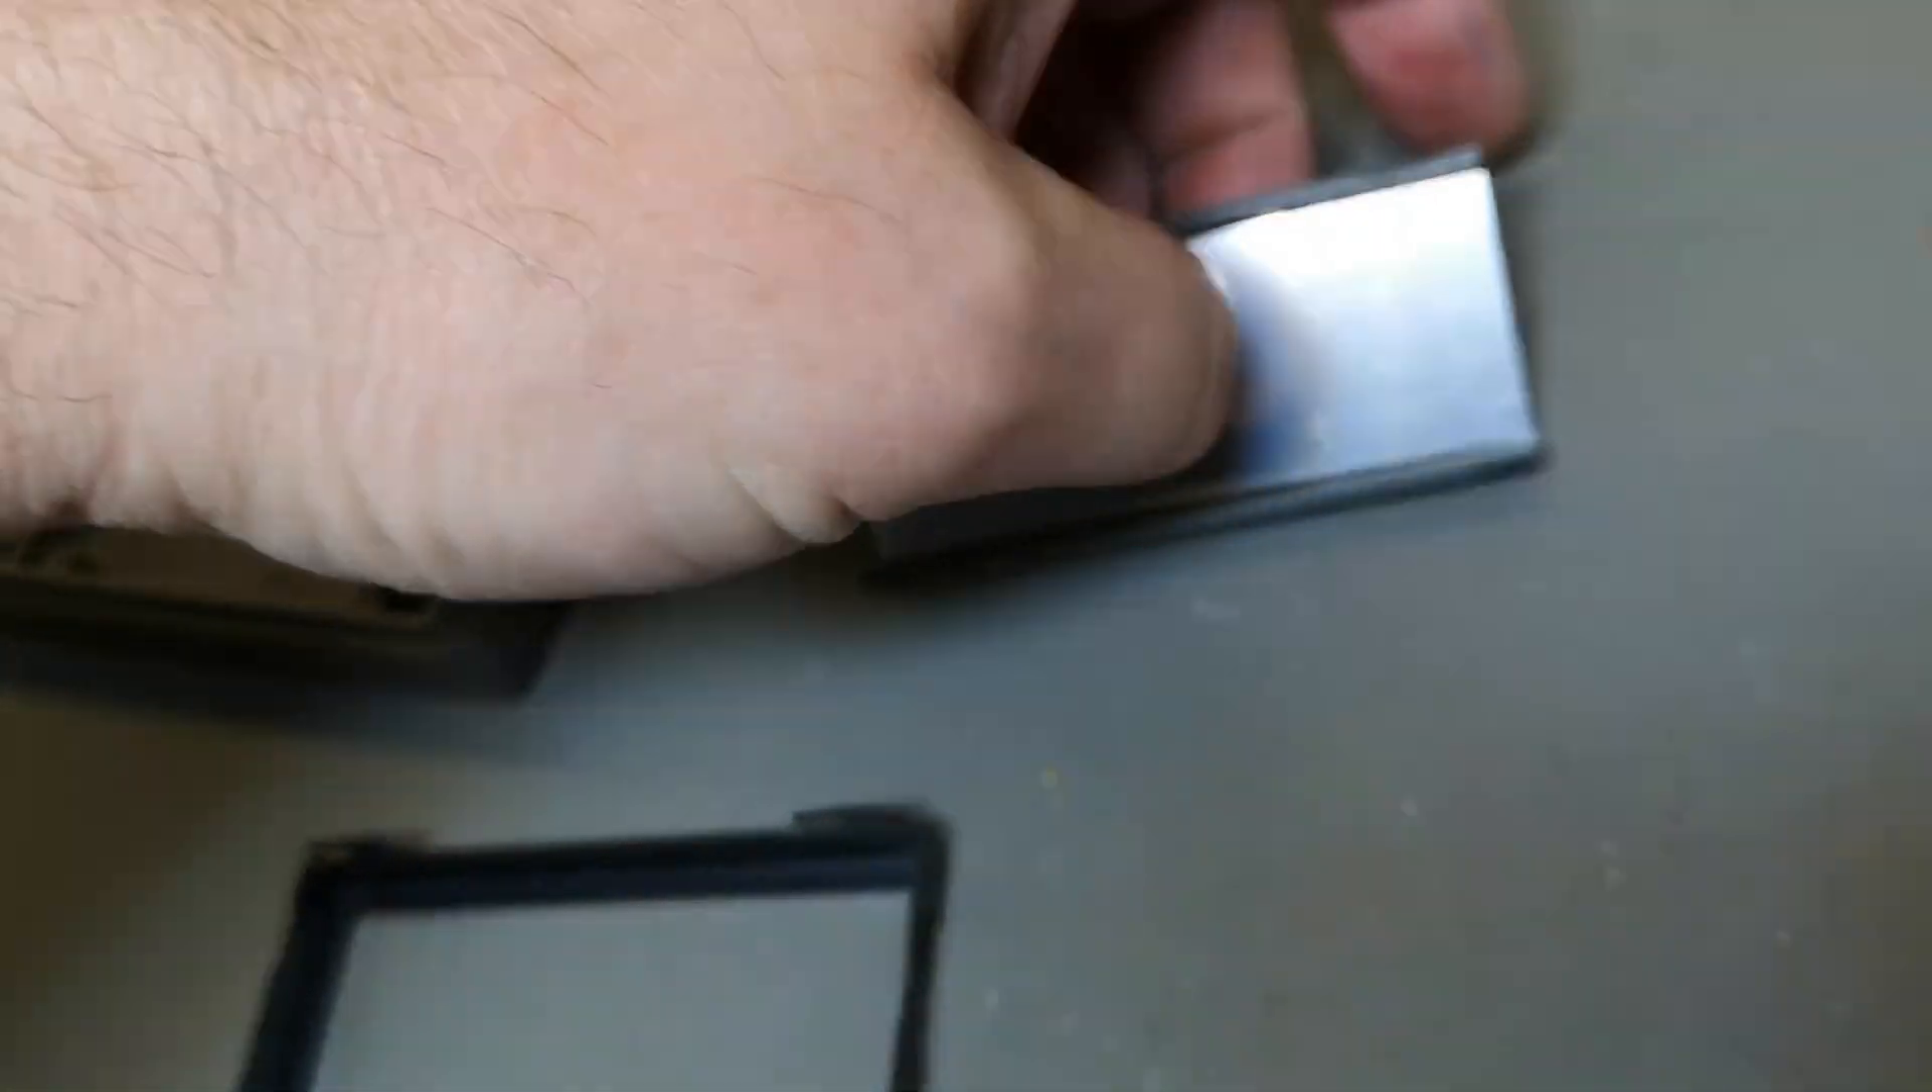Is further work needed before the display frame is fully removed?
No.